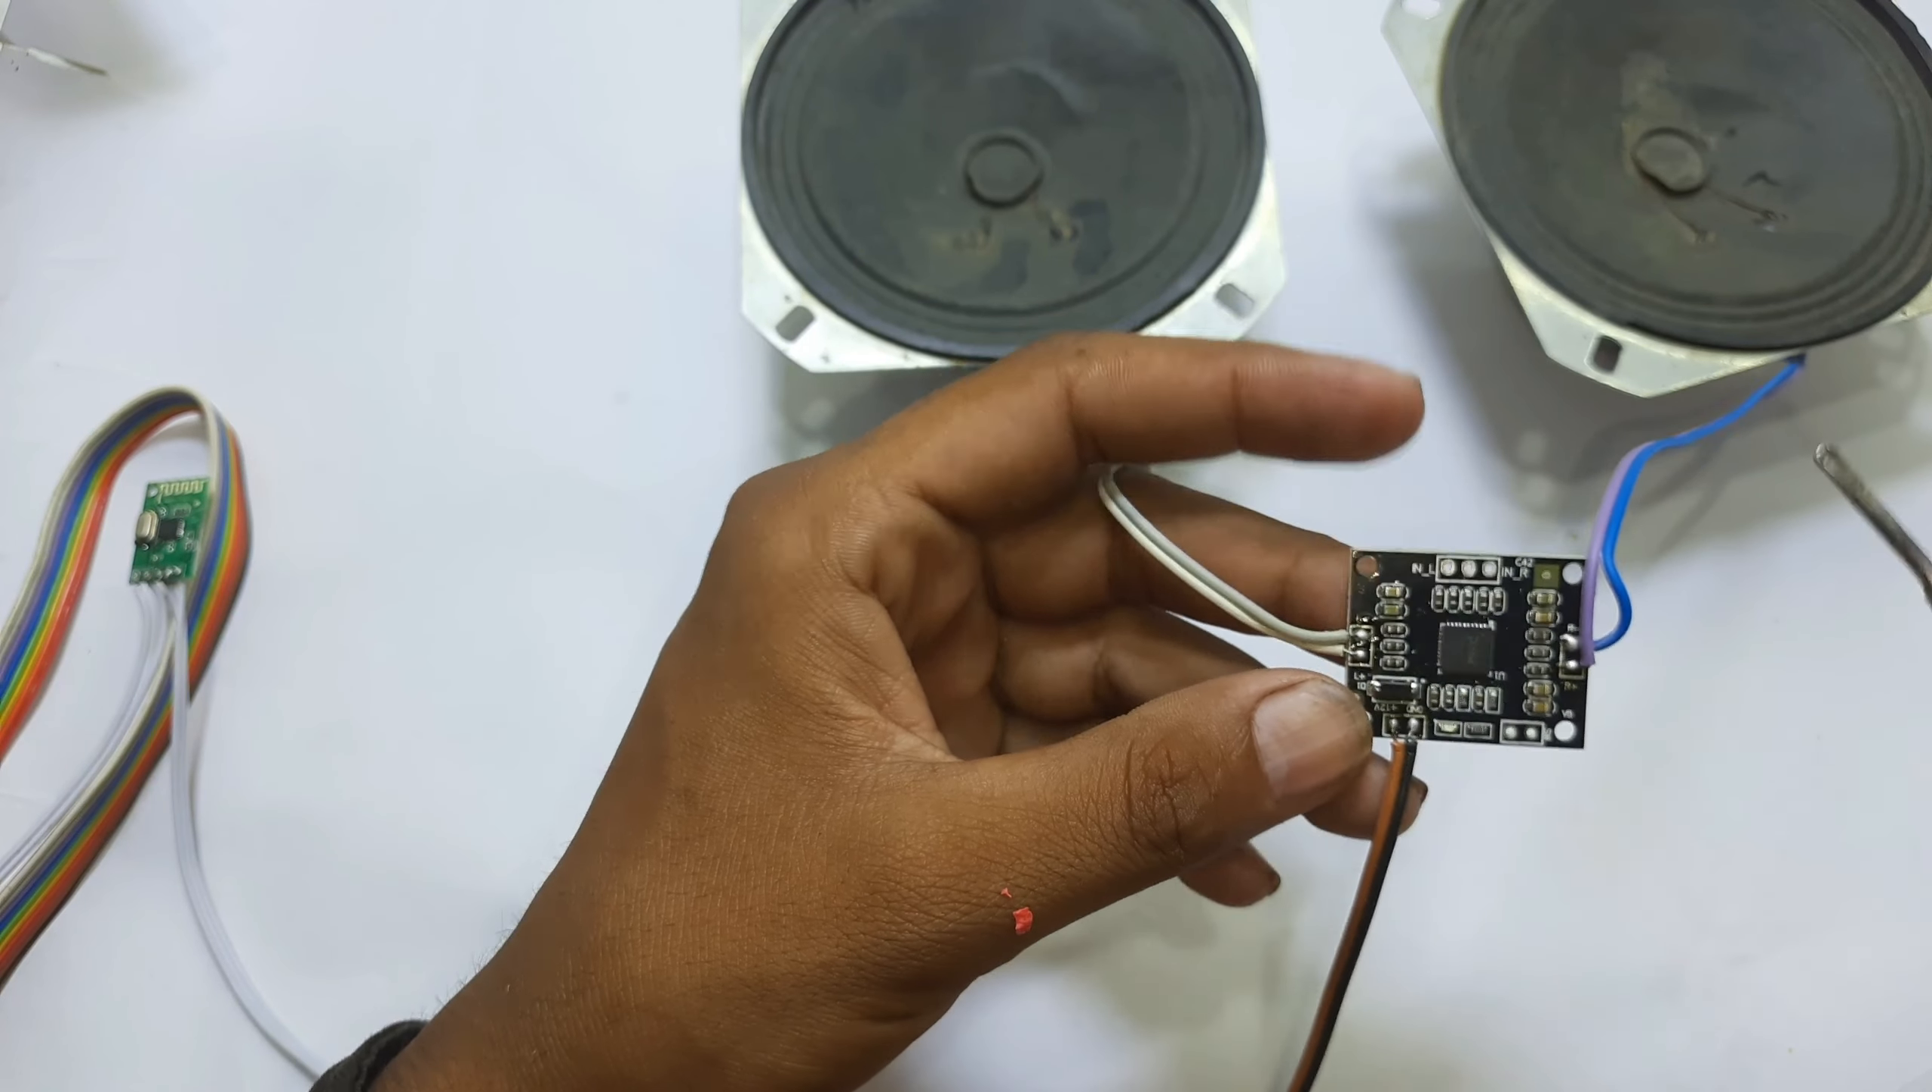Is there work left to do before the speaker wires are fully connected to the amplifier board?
No.